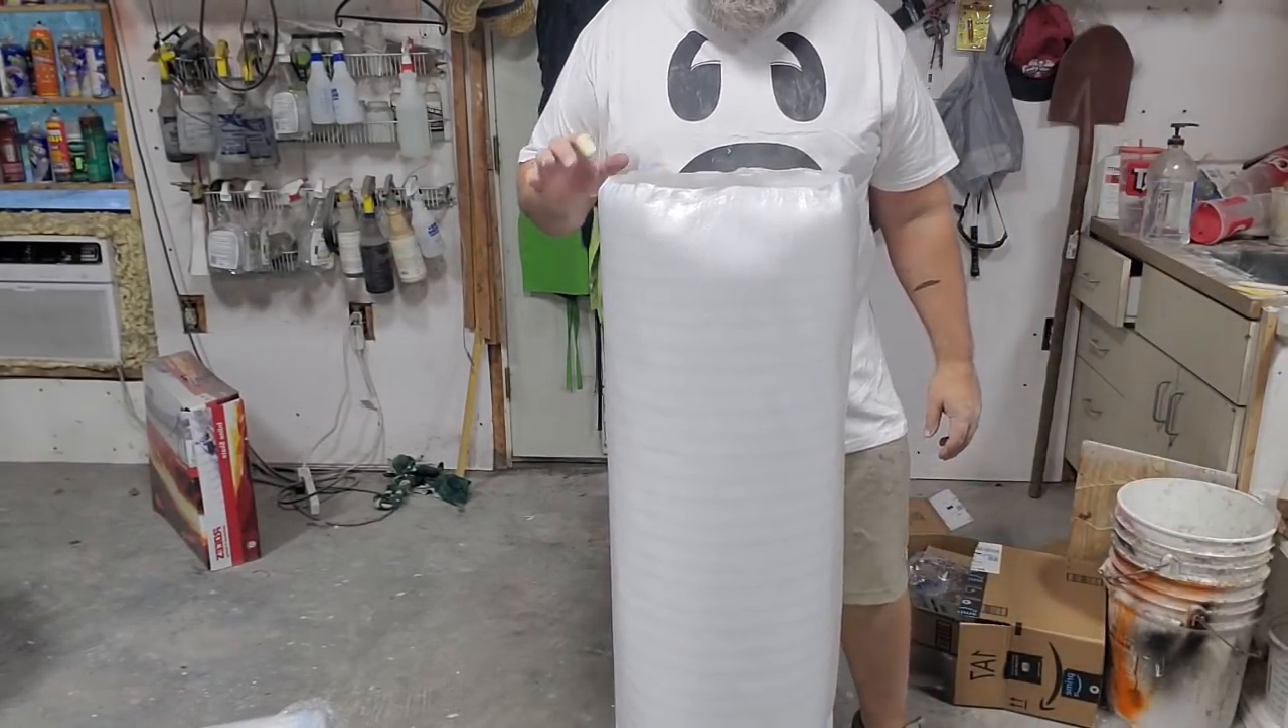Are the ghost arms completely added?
No.